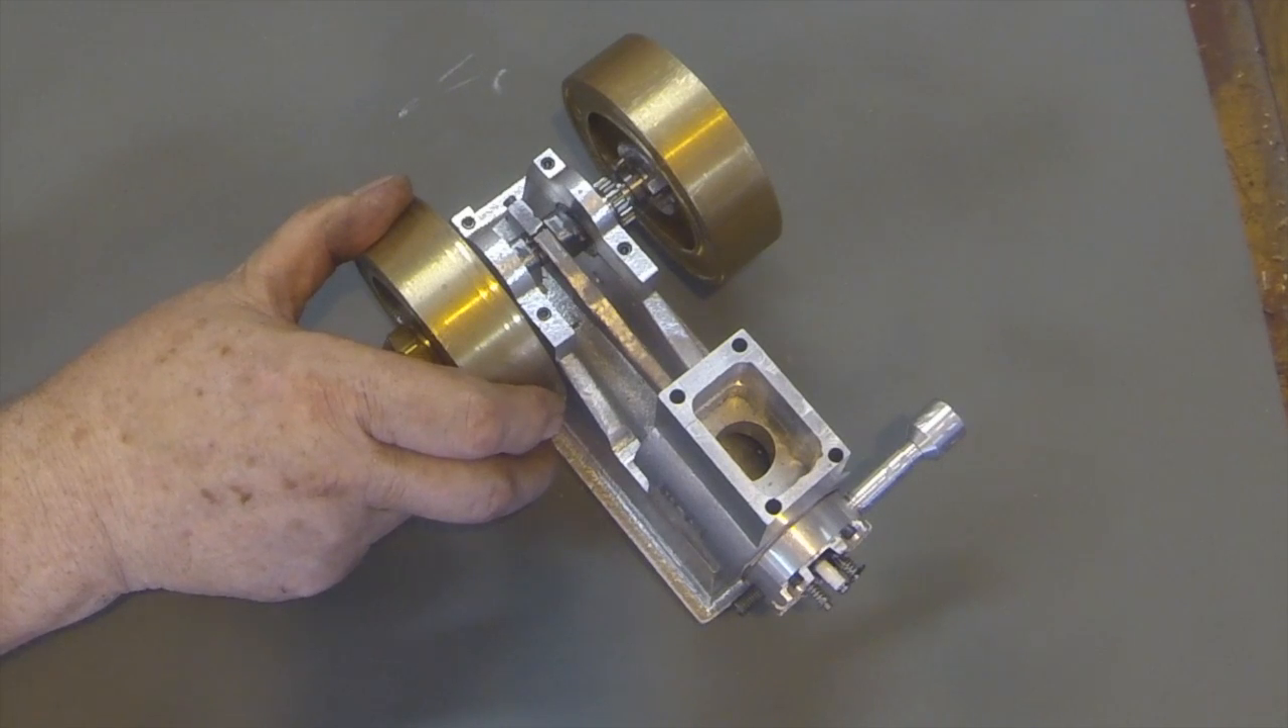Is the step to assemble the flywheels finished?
Yes.